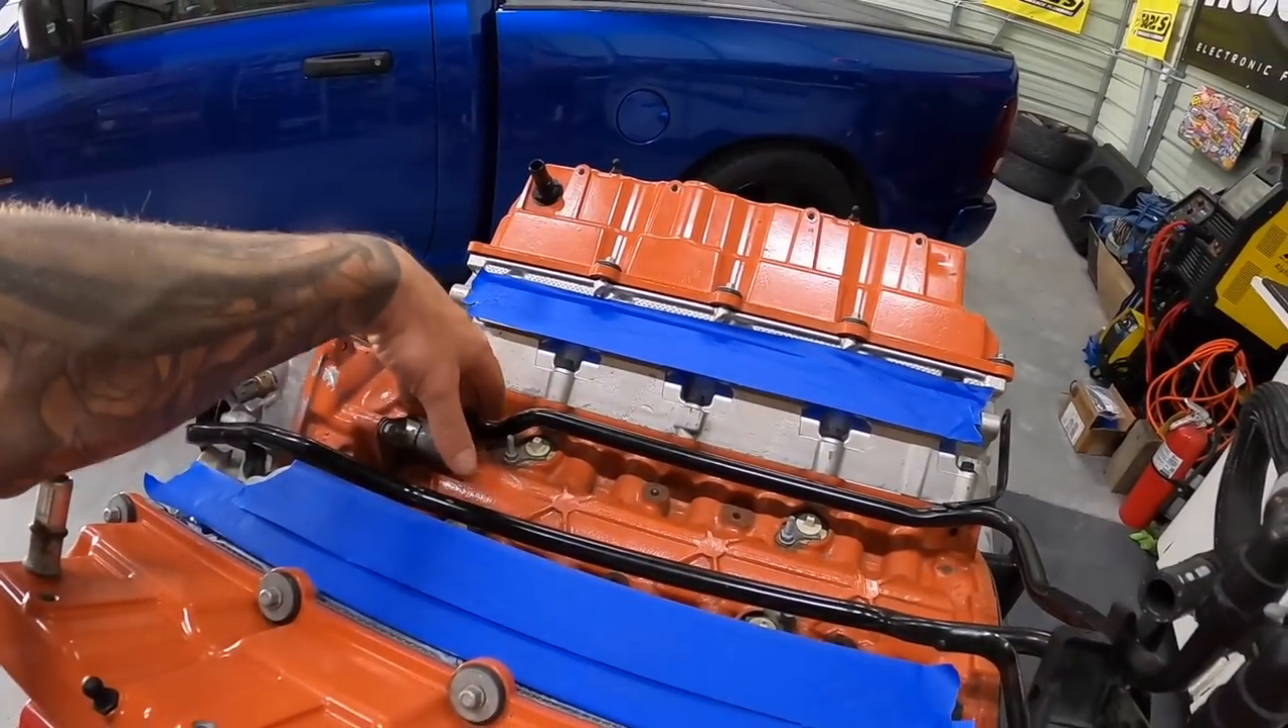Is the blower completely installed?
No.